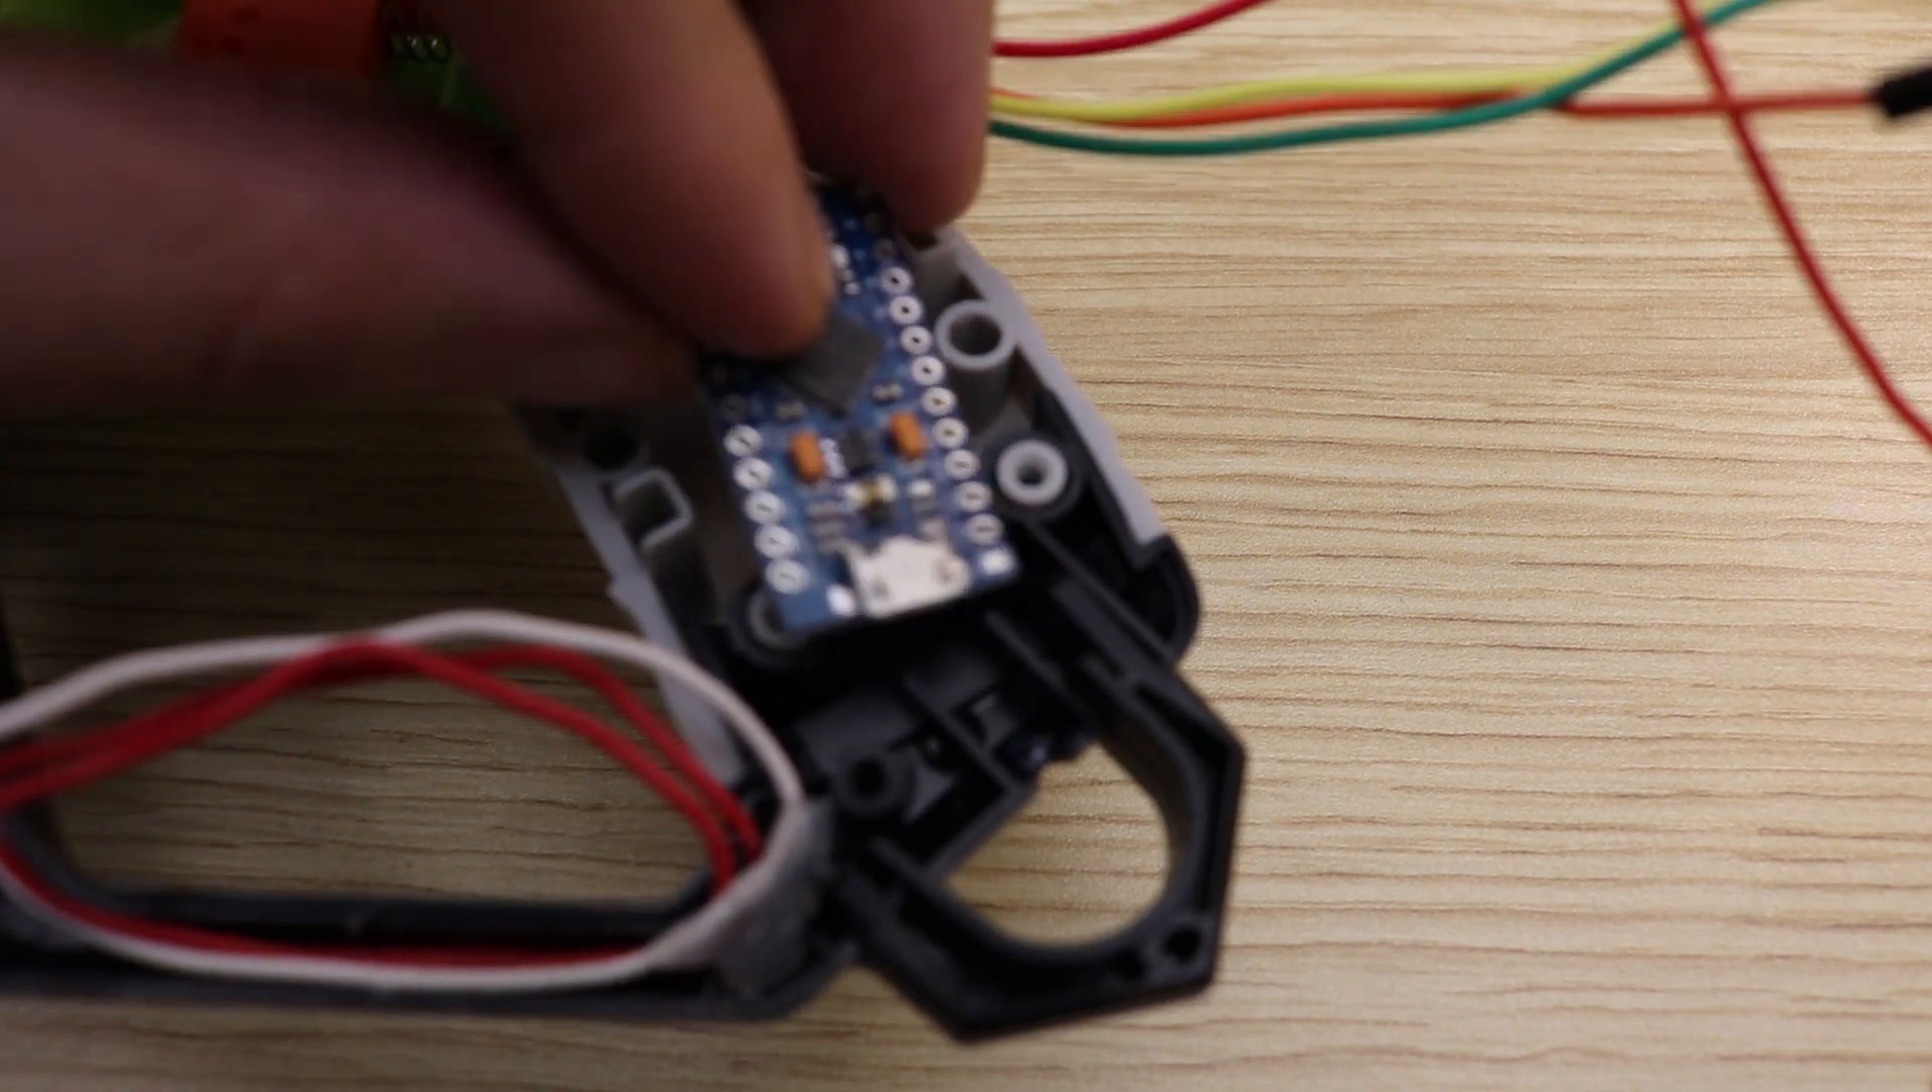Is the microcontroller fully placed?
No.